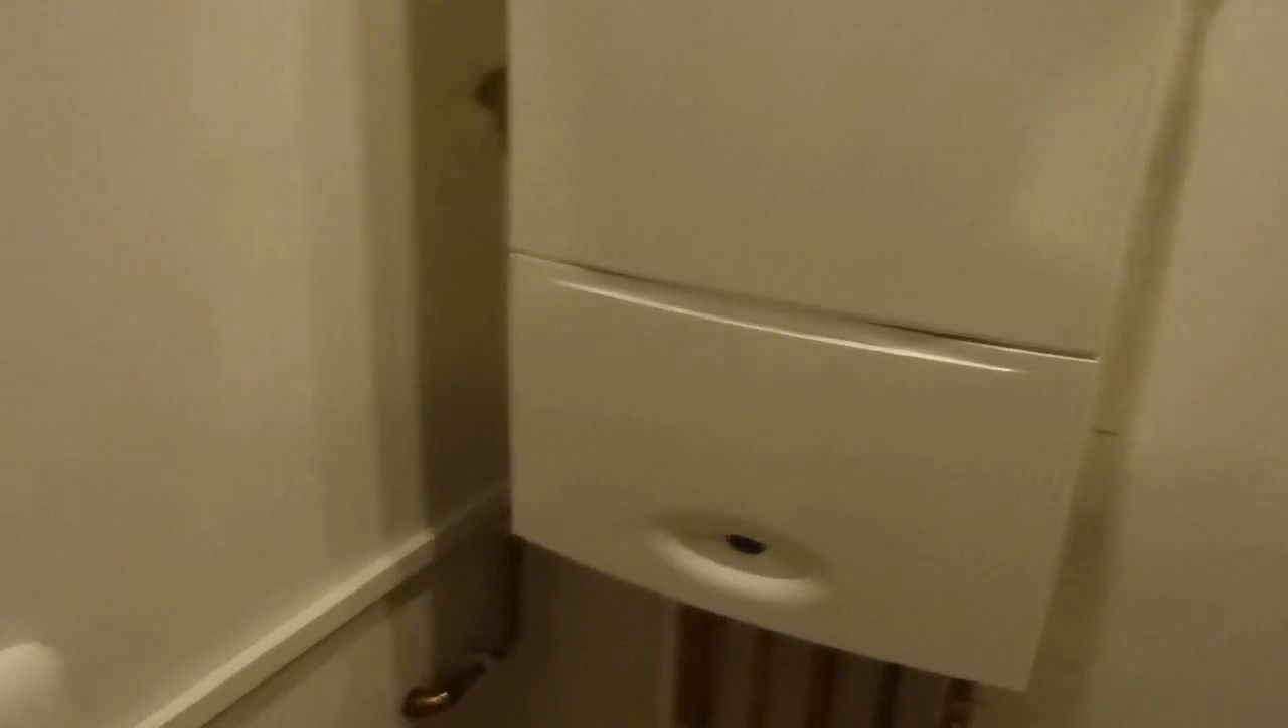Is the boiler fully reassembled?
Yes.